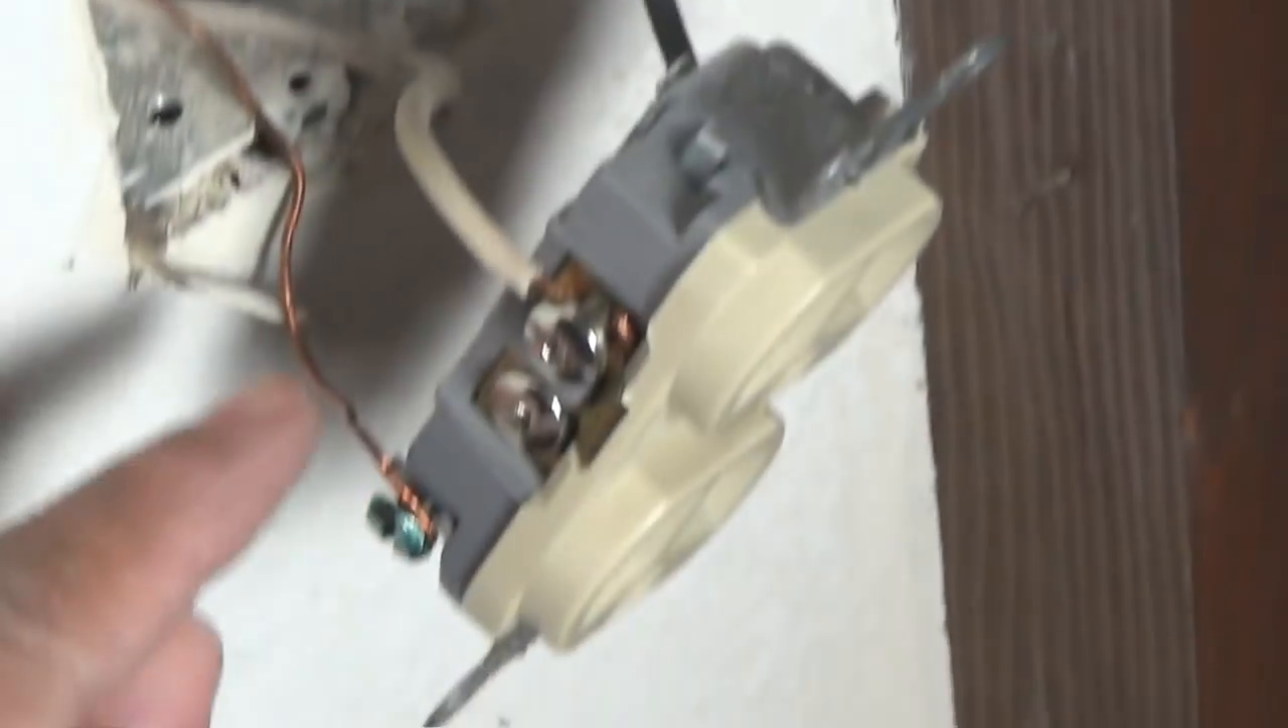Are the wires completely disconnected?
No.